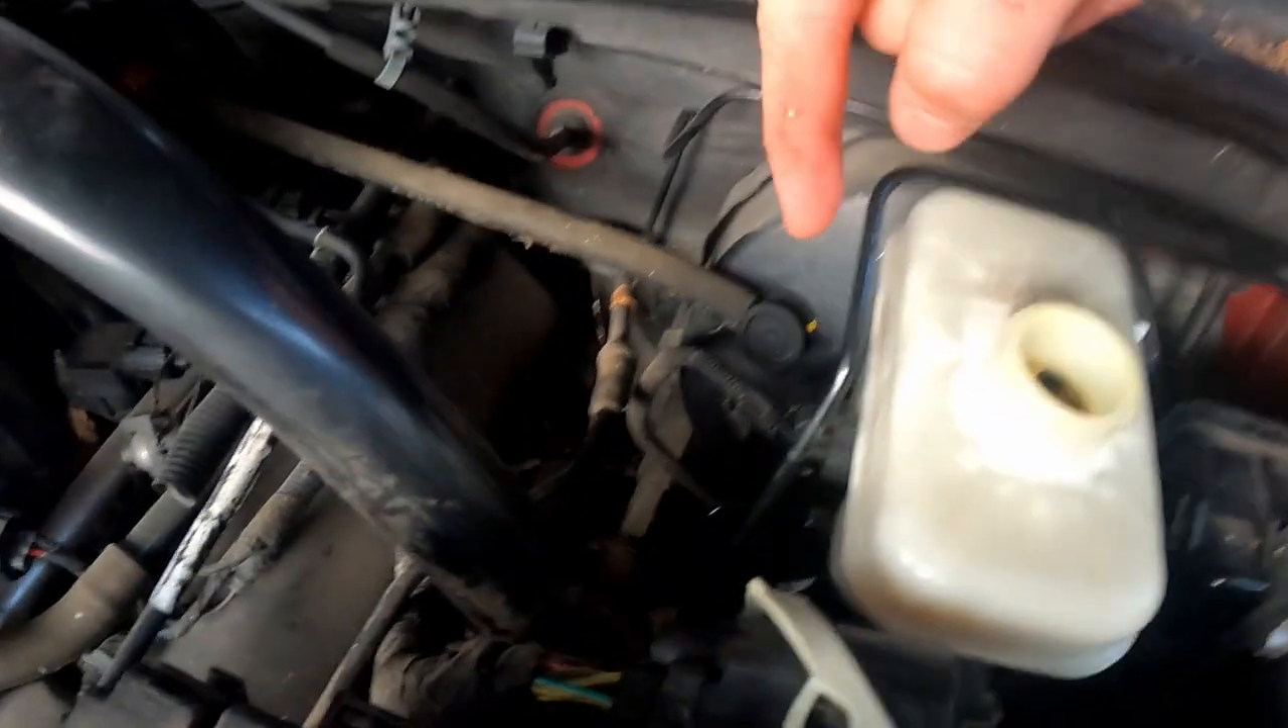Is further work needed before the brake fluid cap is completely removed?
No.